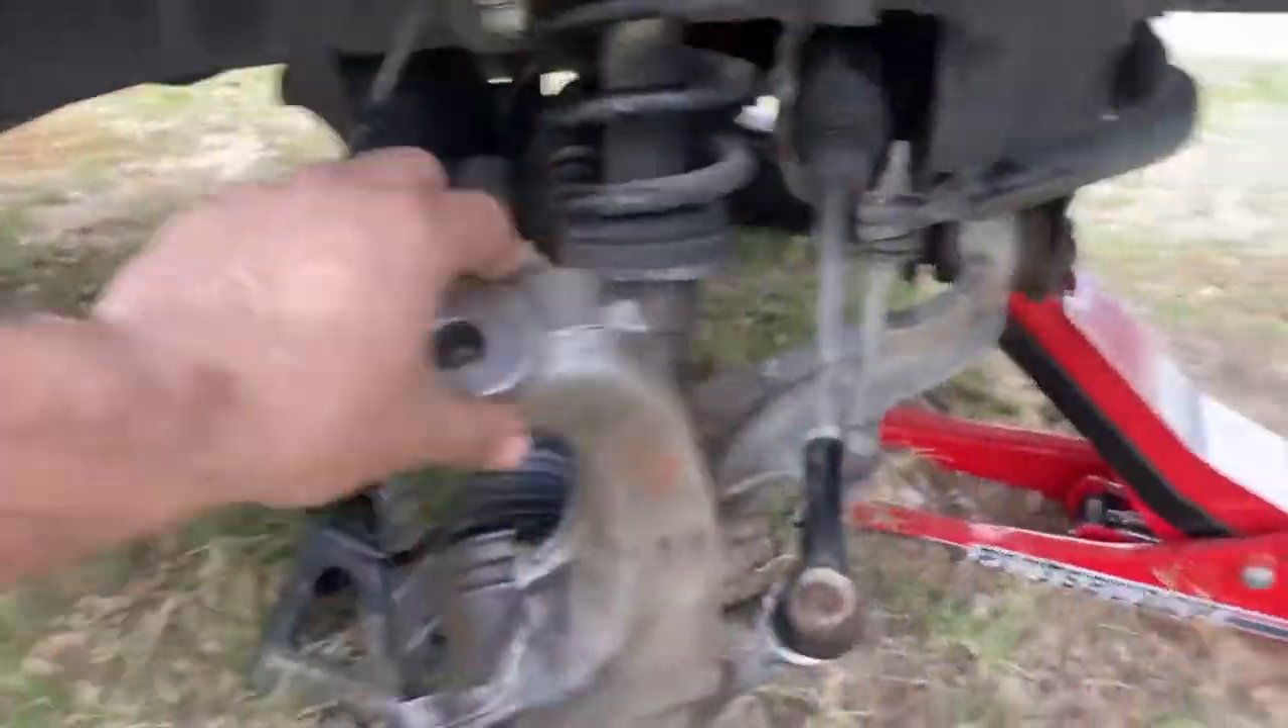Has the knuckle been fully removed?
No.